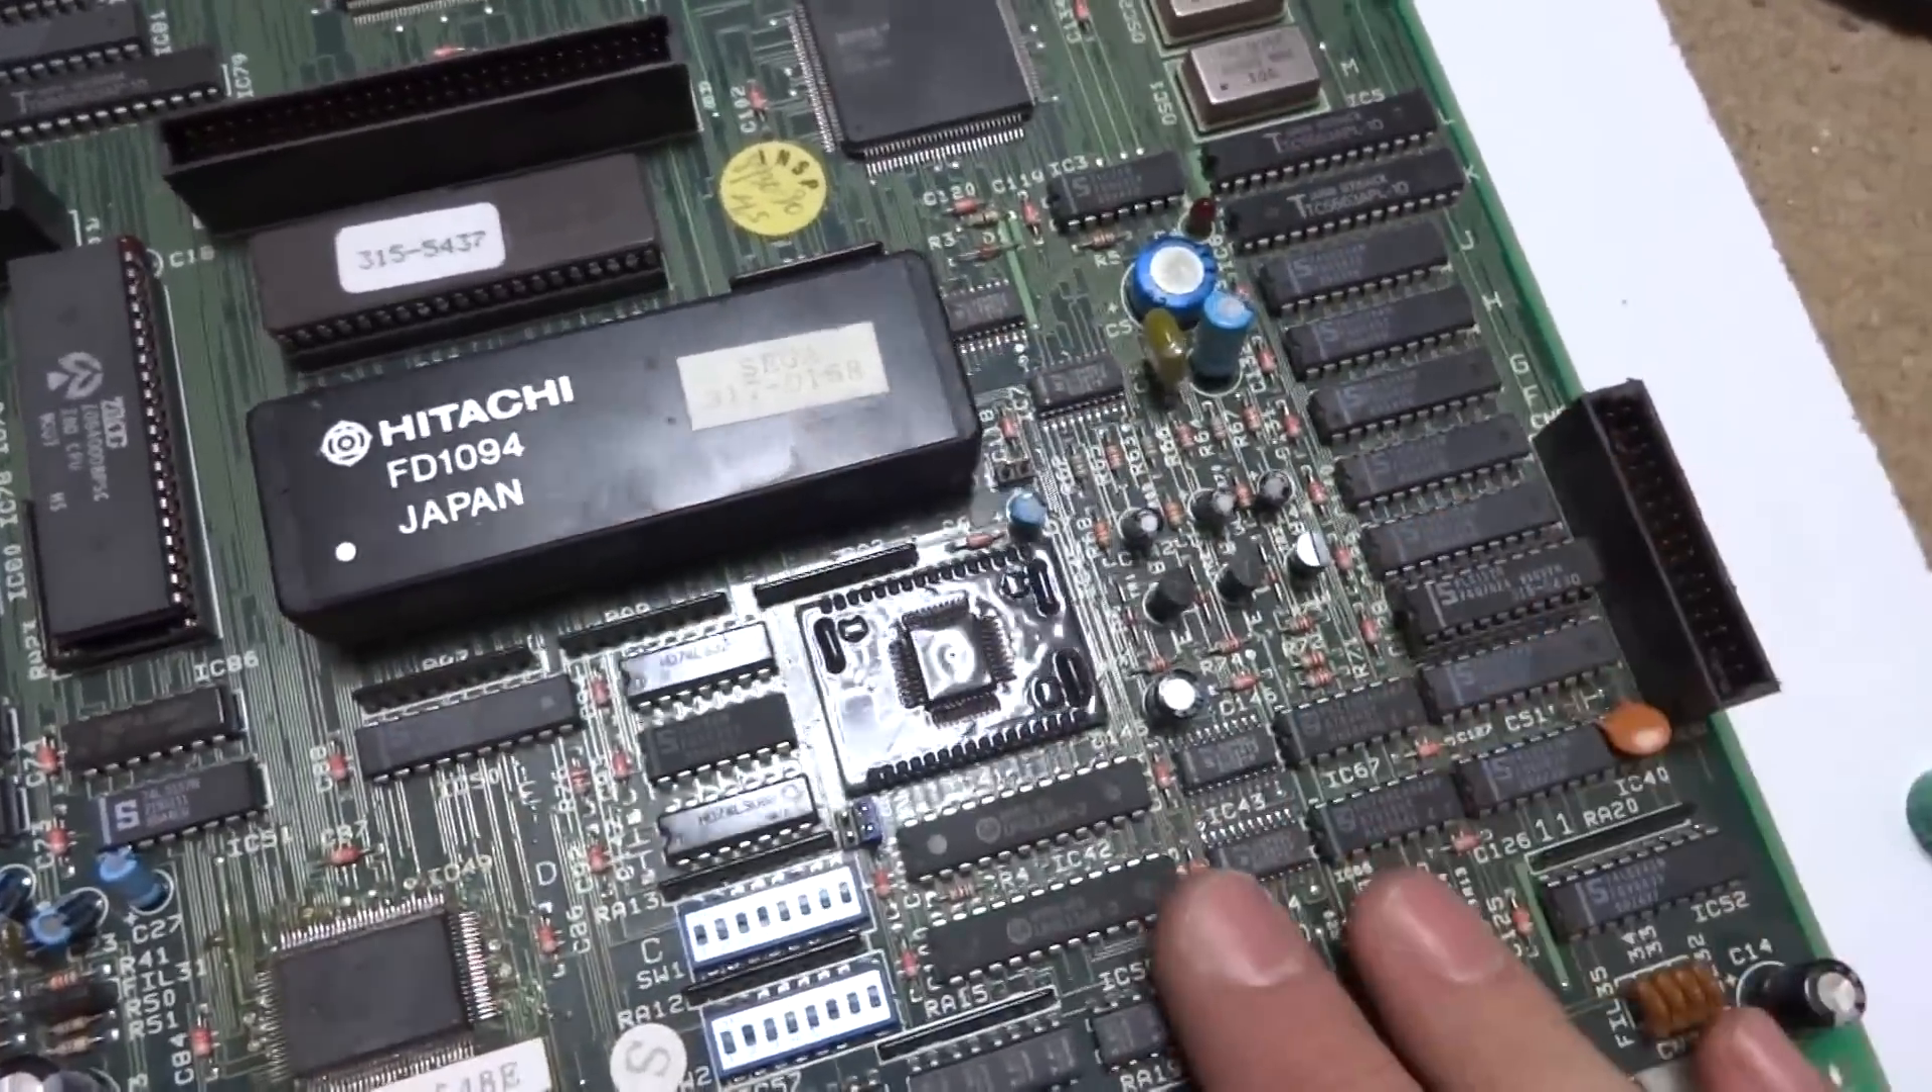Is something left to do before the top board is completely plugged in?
Yes.